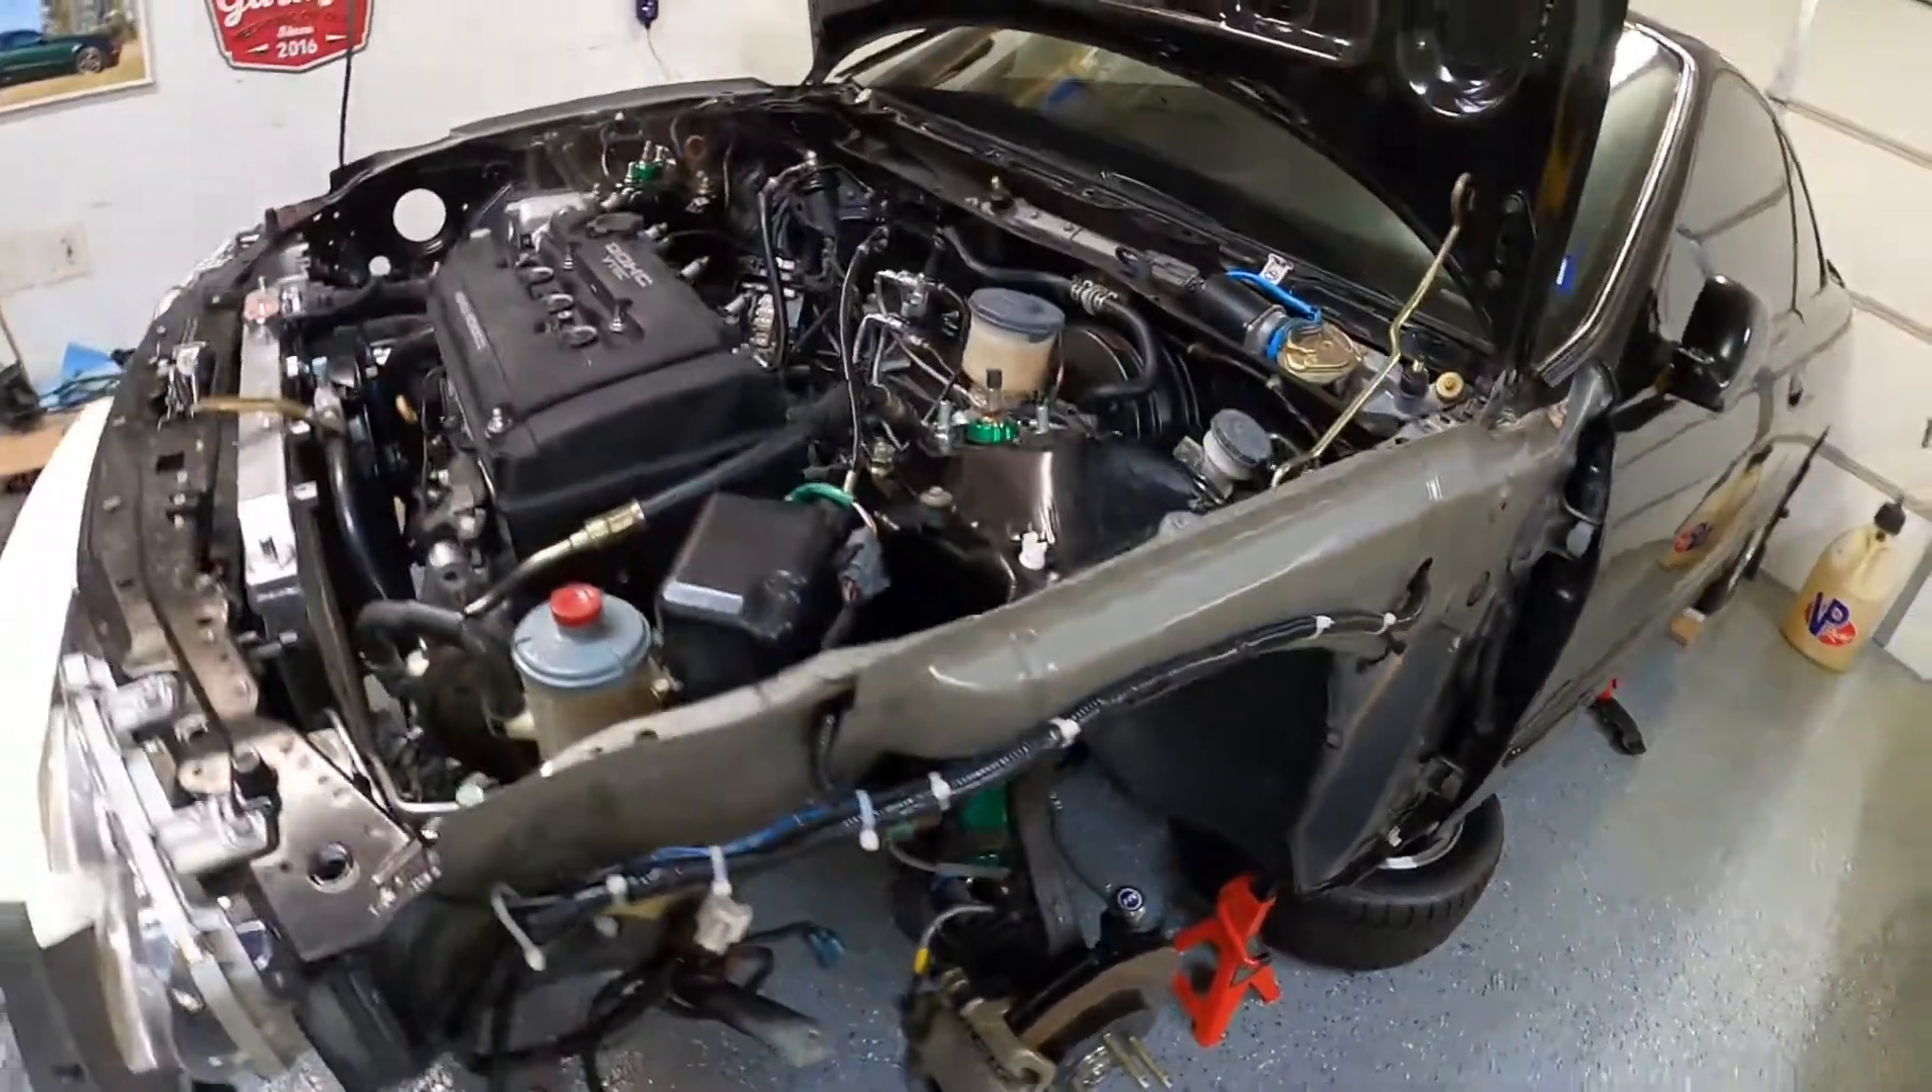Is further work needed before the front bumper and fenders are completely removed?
No.